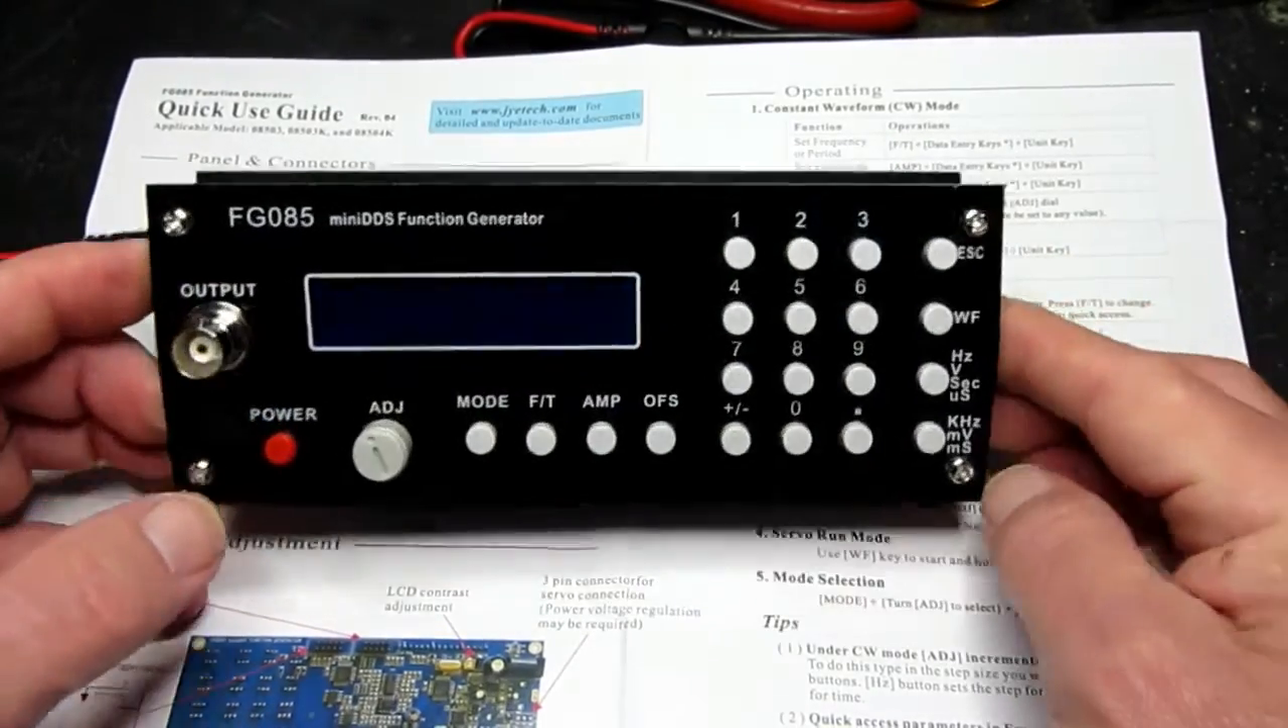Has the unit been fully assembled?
Yes.